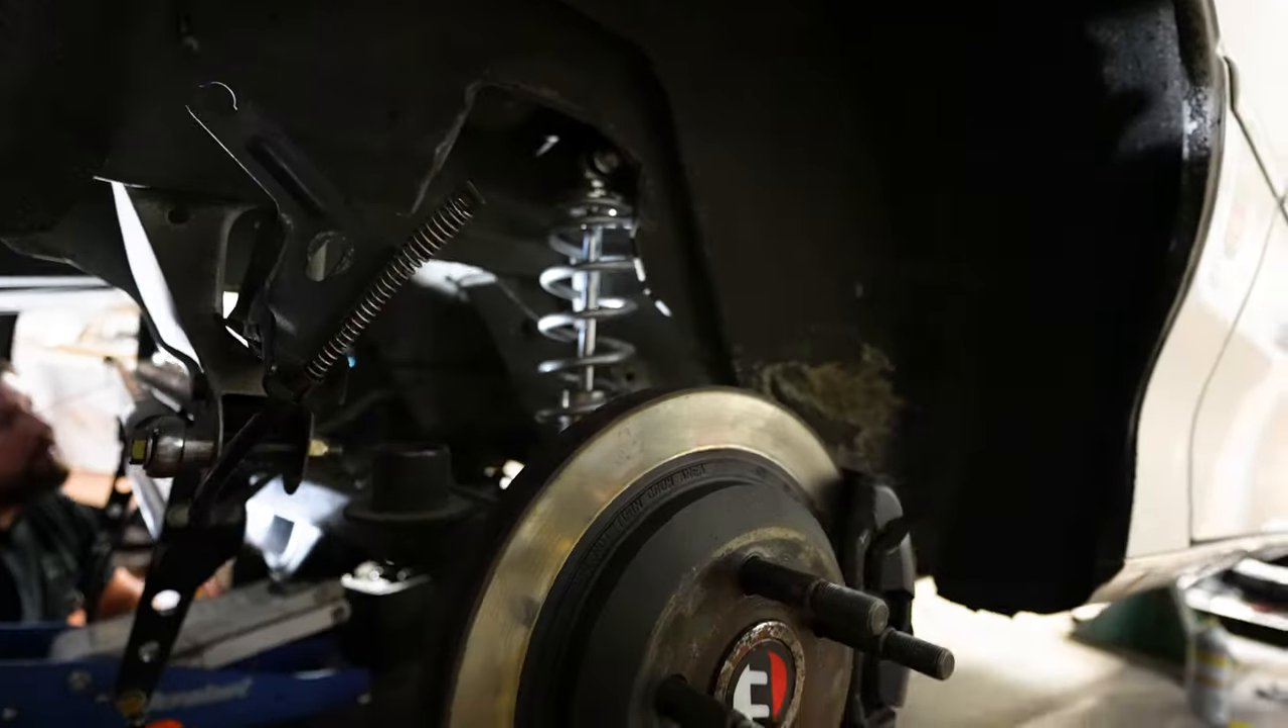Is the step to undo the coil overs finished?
No.